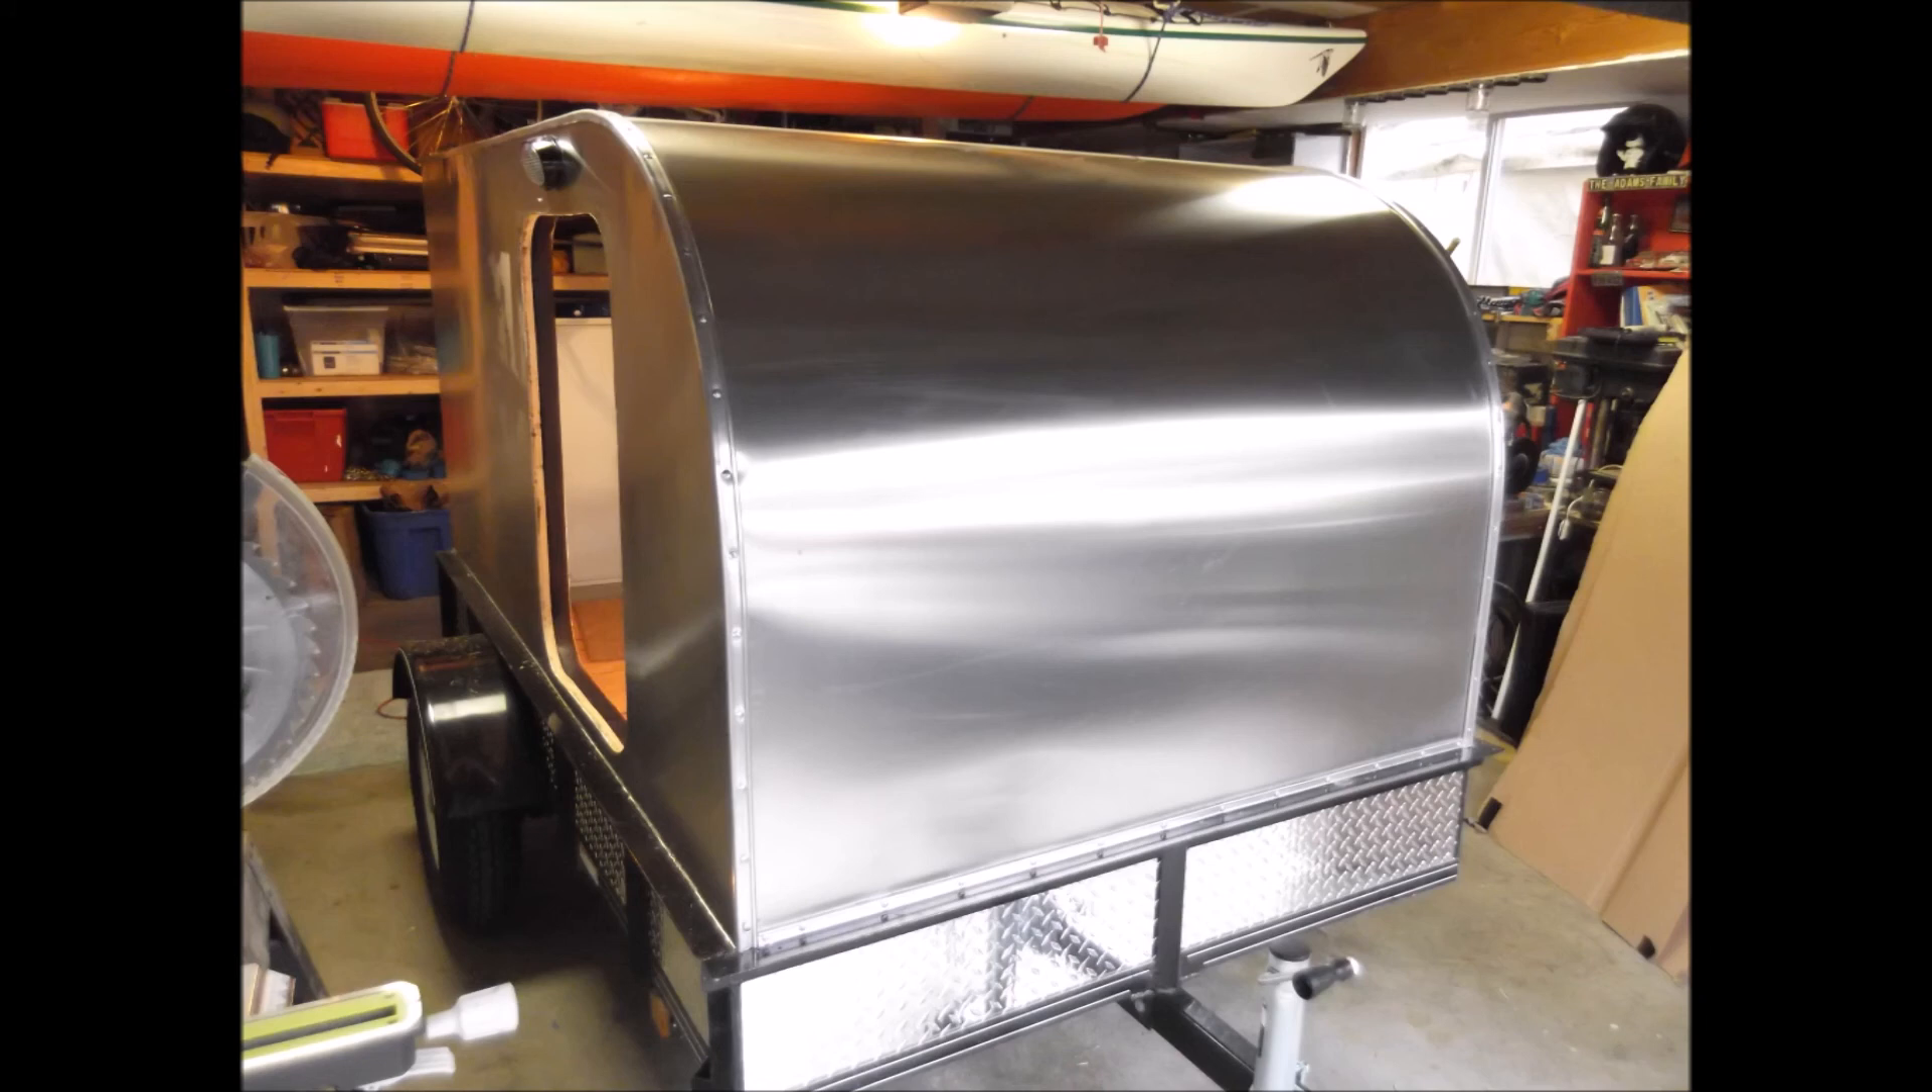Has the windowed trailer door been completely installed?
No.